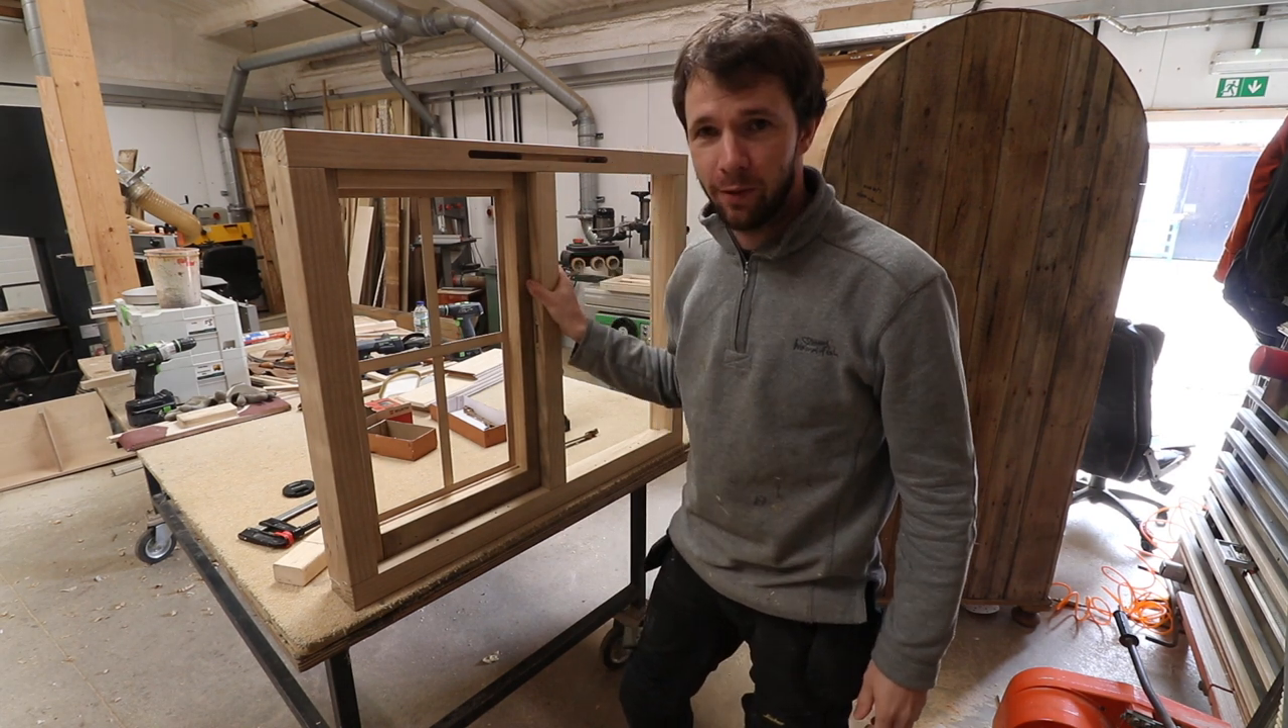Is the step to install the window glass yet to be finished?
Yes.